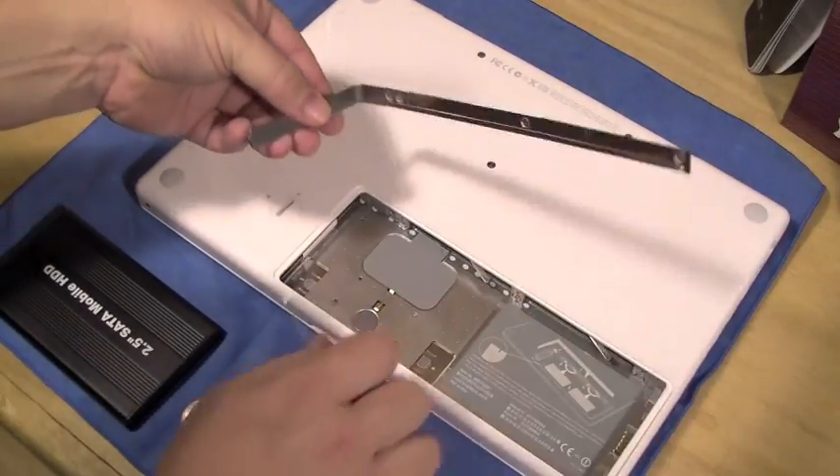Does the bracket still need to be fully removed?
No.